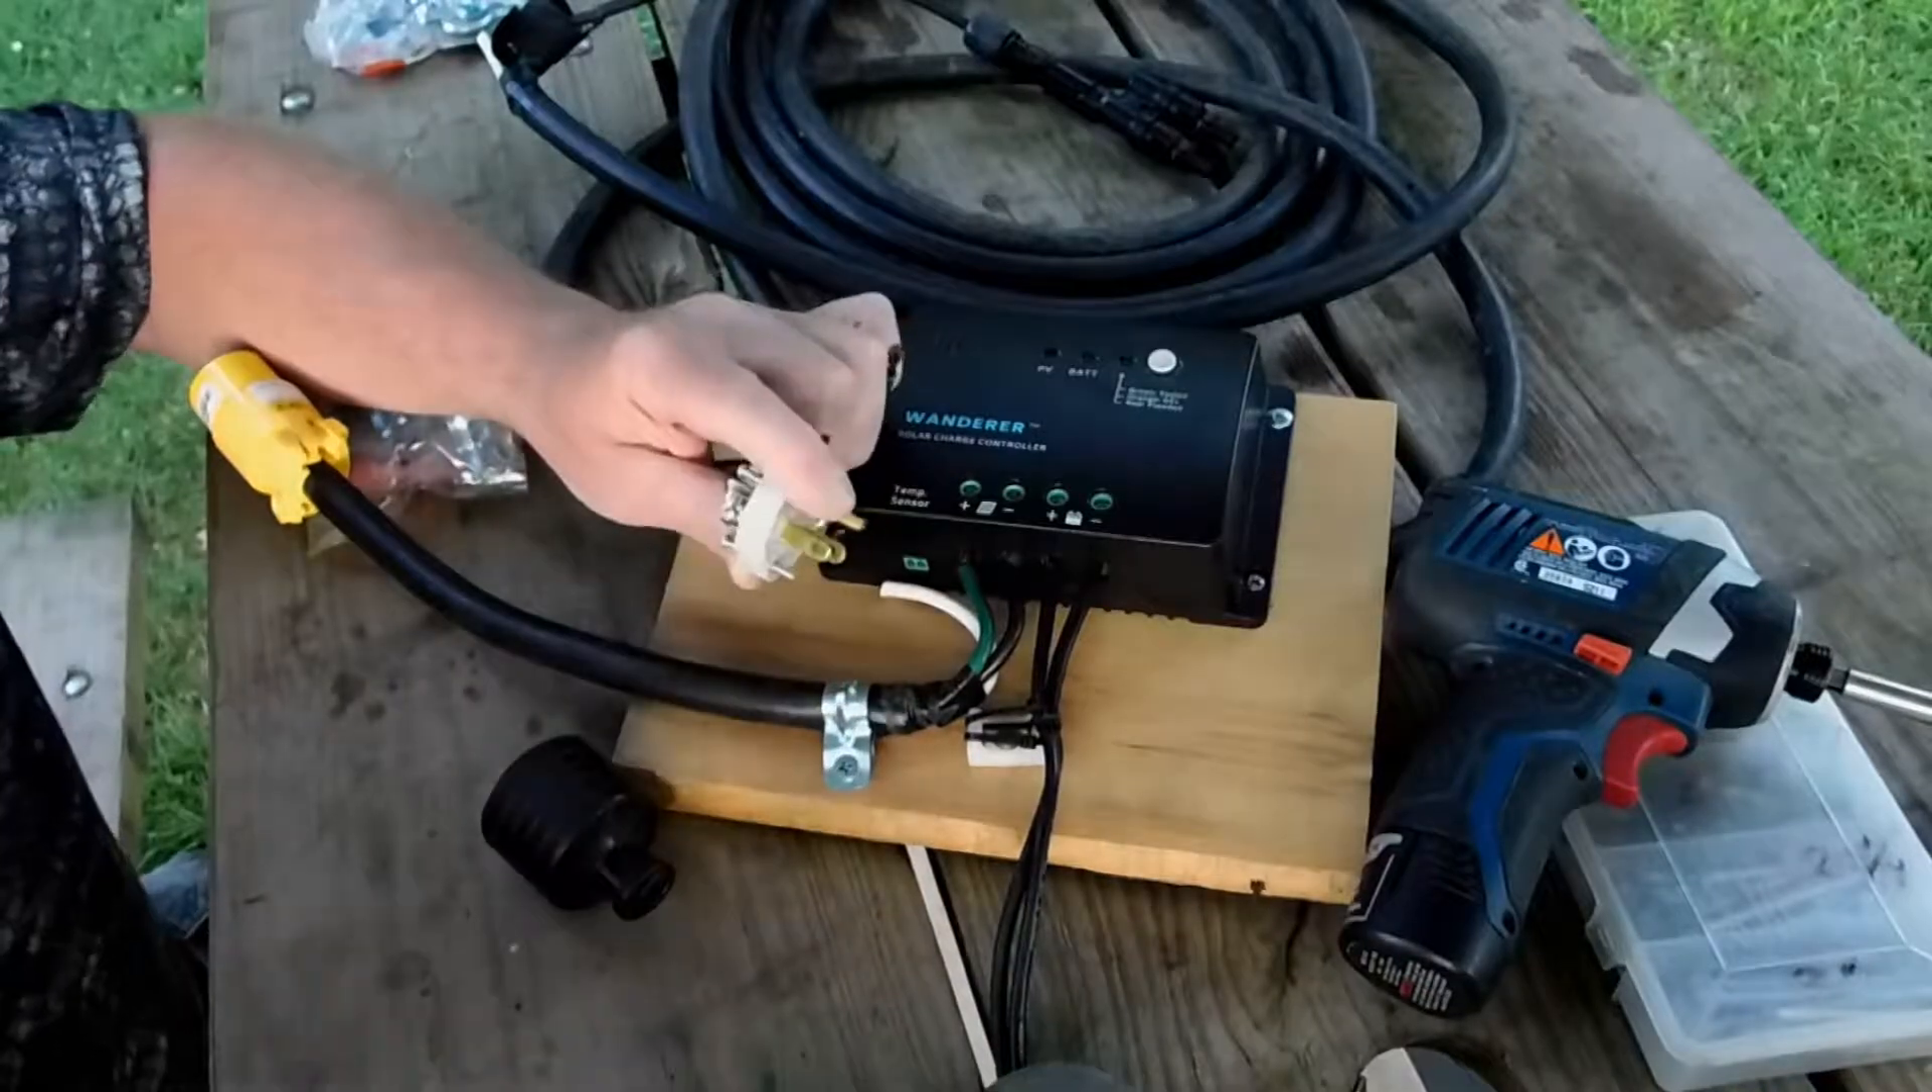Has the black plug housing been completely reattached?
No.